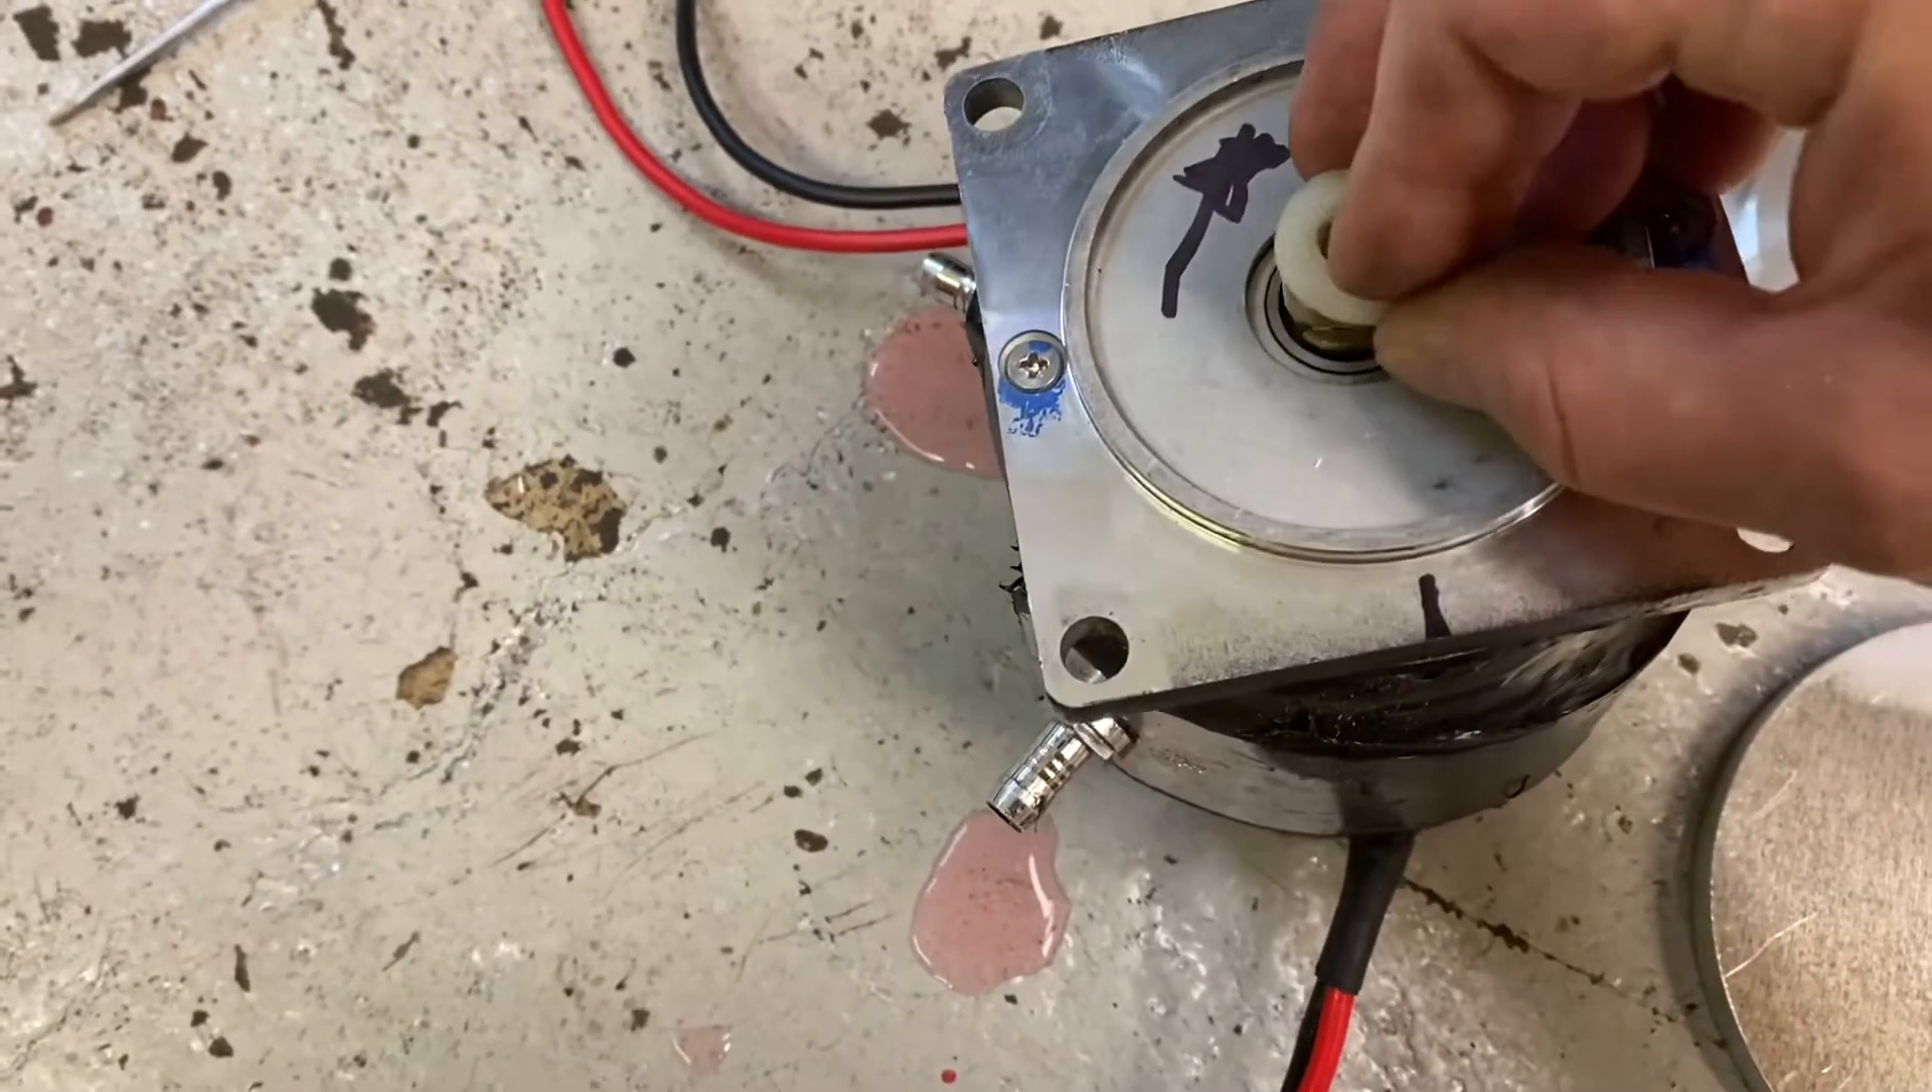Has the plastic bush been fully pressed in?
No.